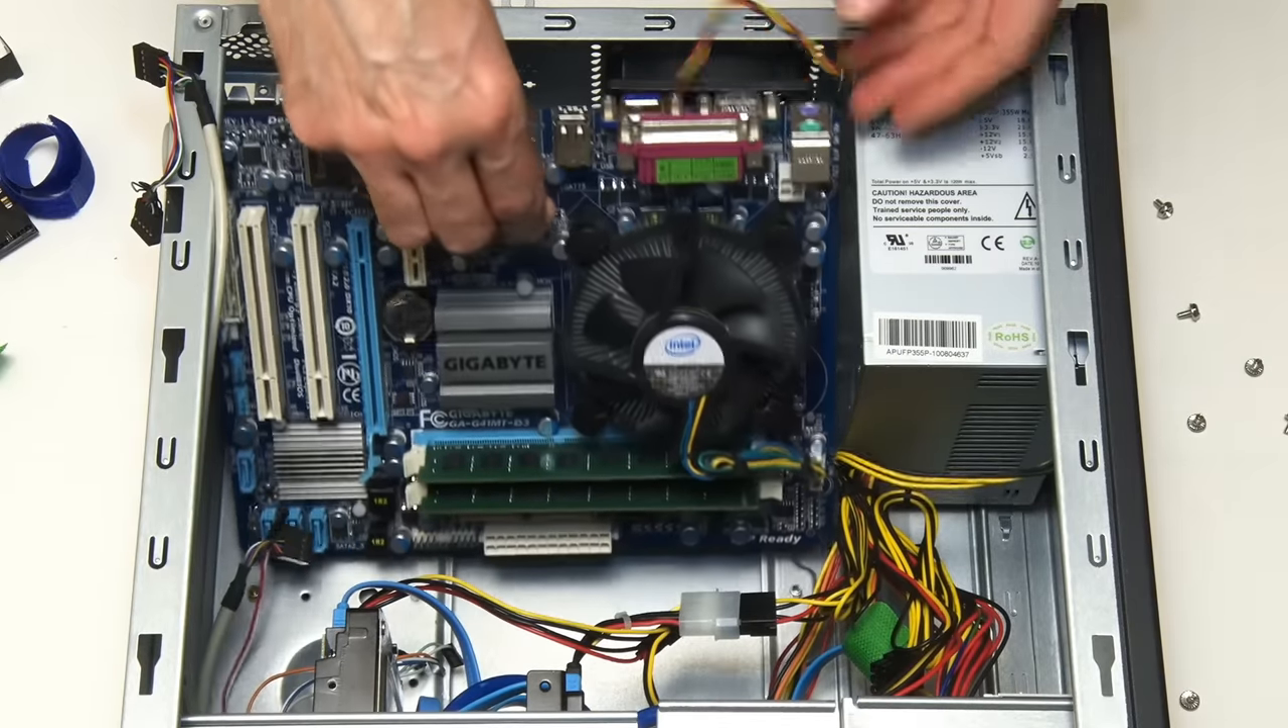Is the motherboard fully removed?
No.